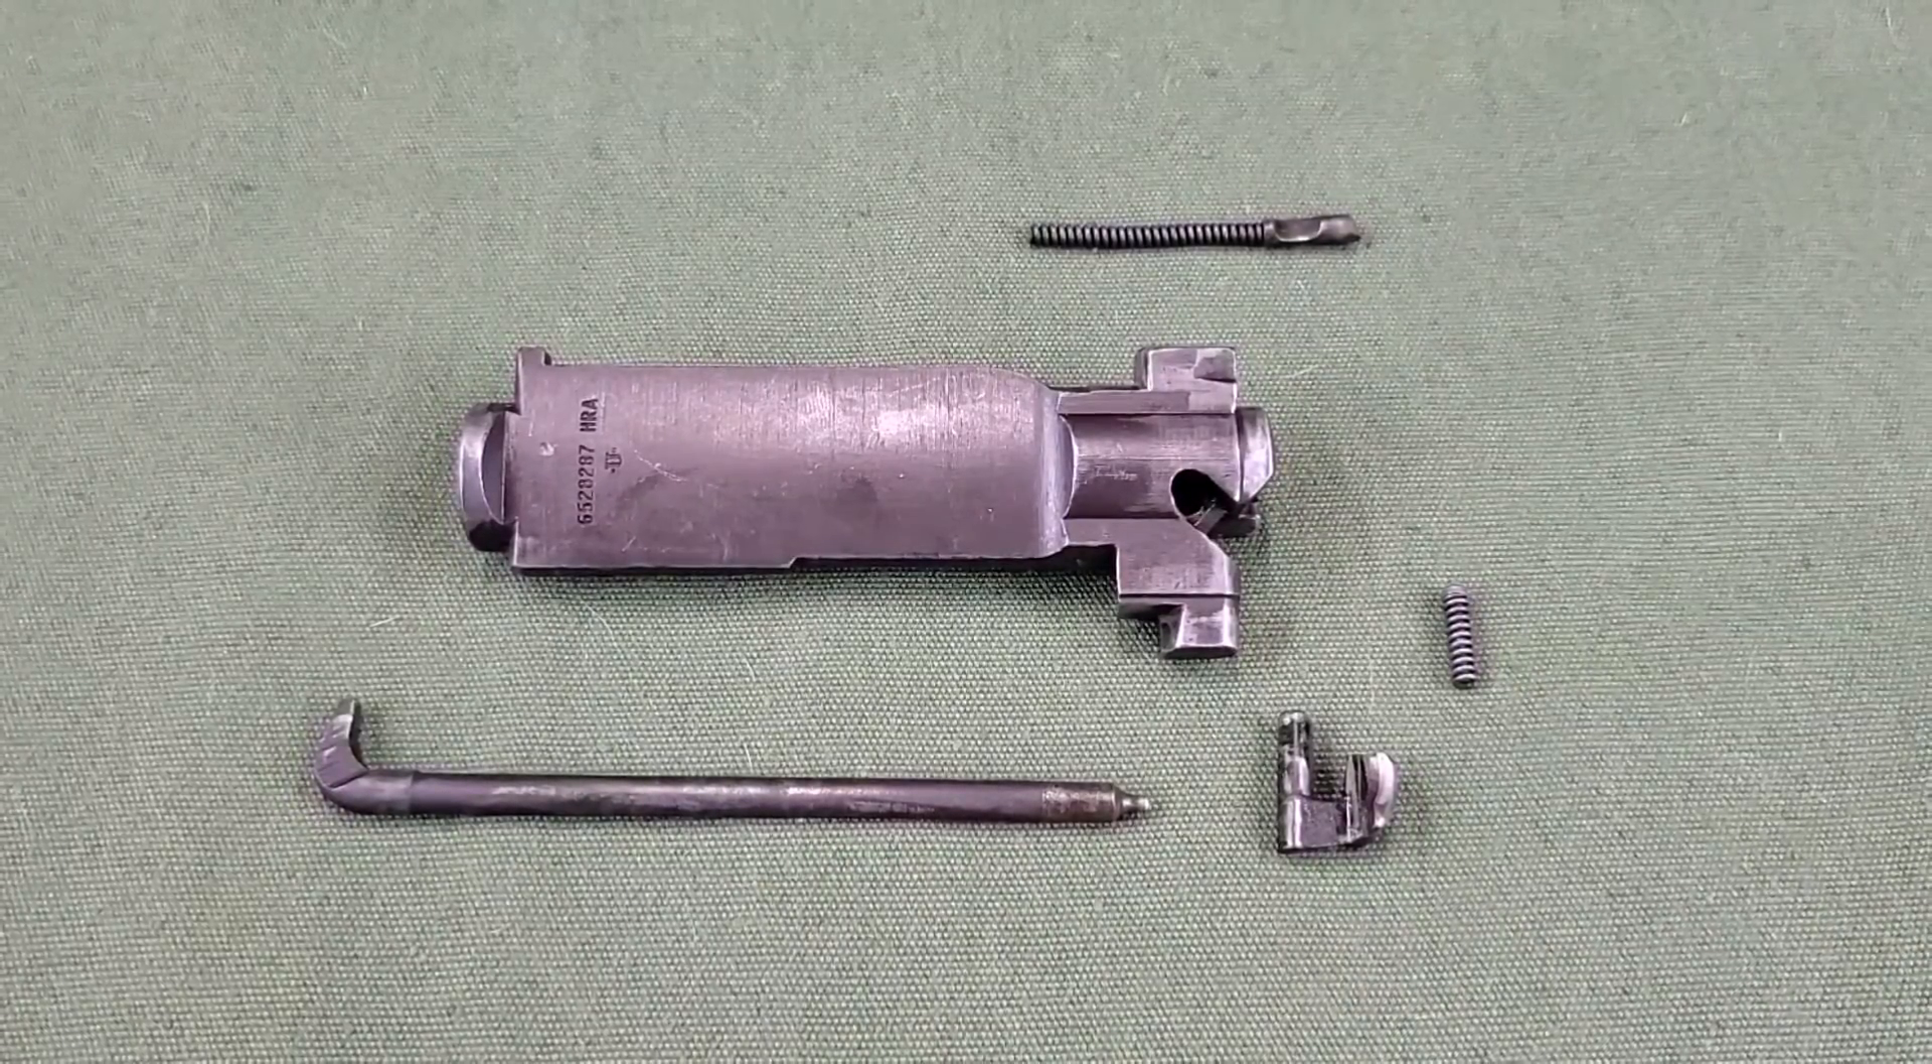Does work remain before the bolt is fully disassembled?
No.